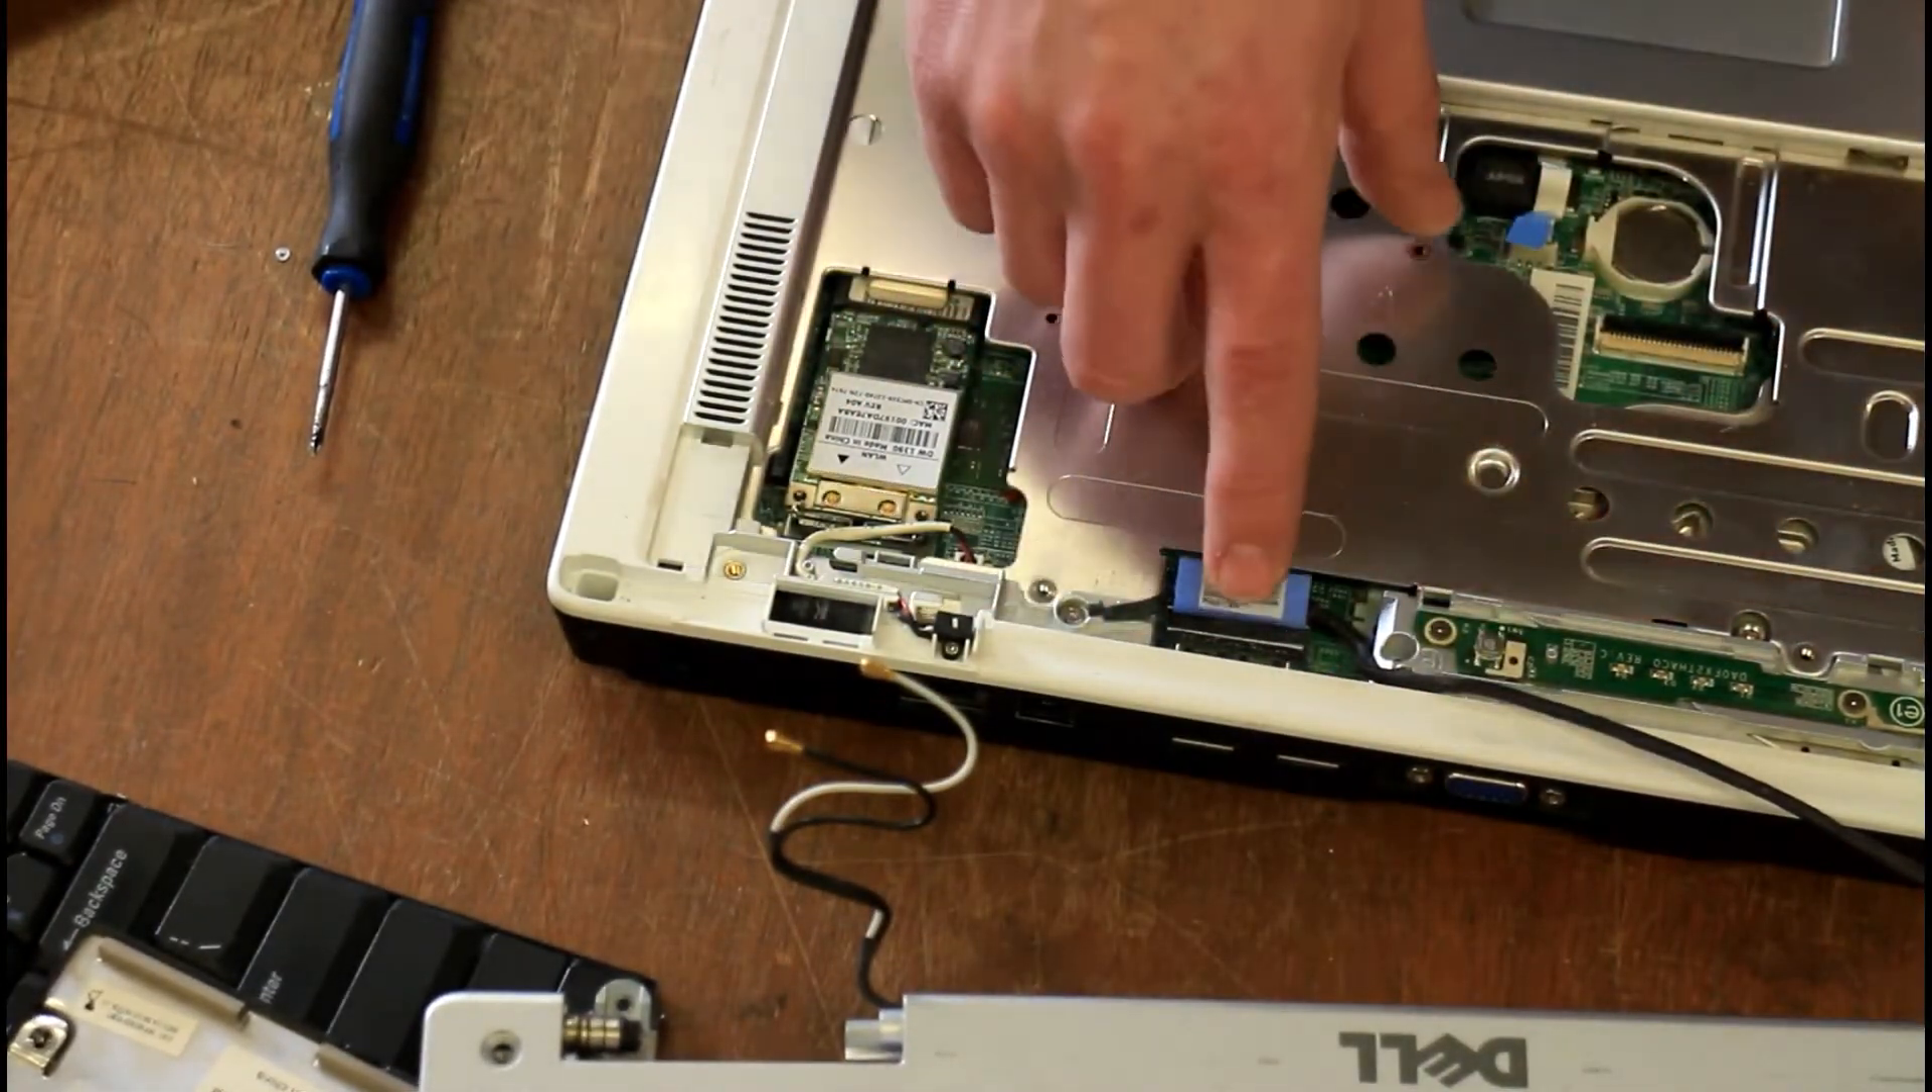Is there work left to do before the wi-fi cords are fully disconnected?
No.